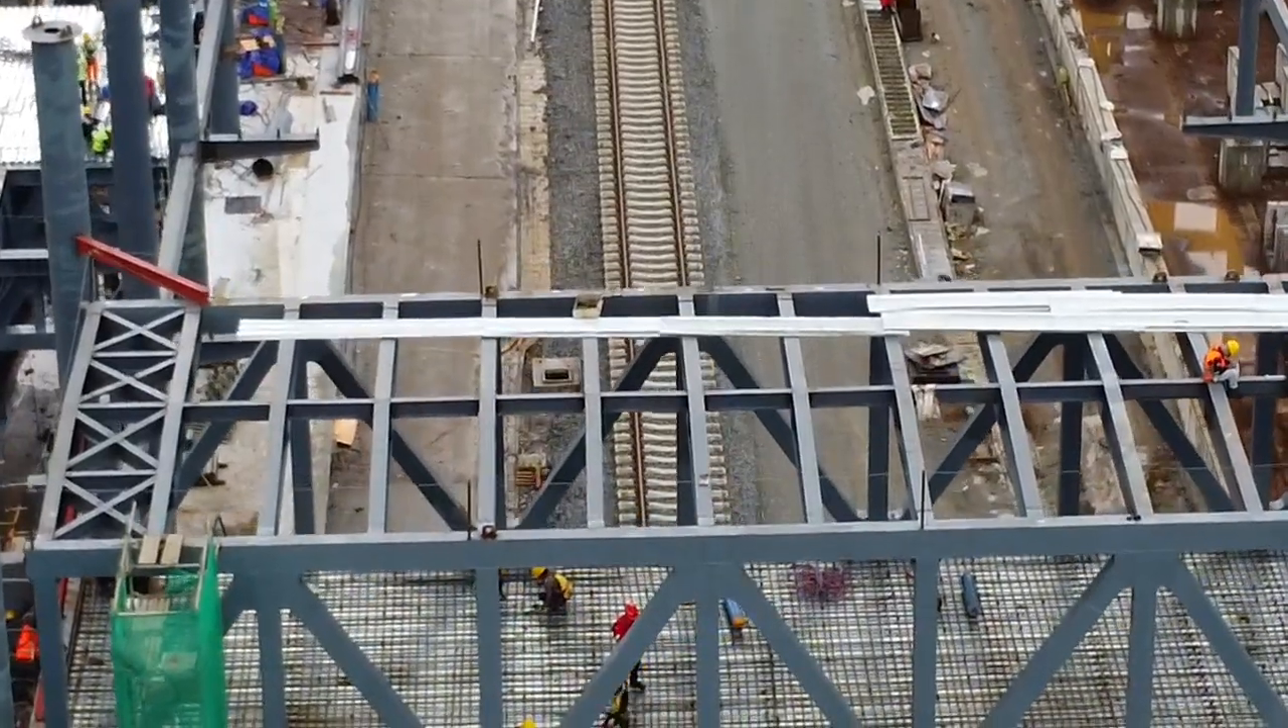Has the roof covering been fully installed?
No.